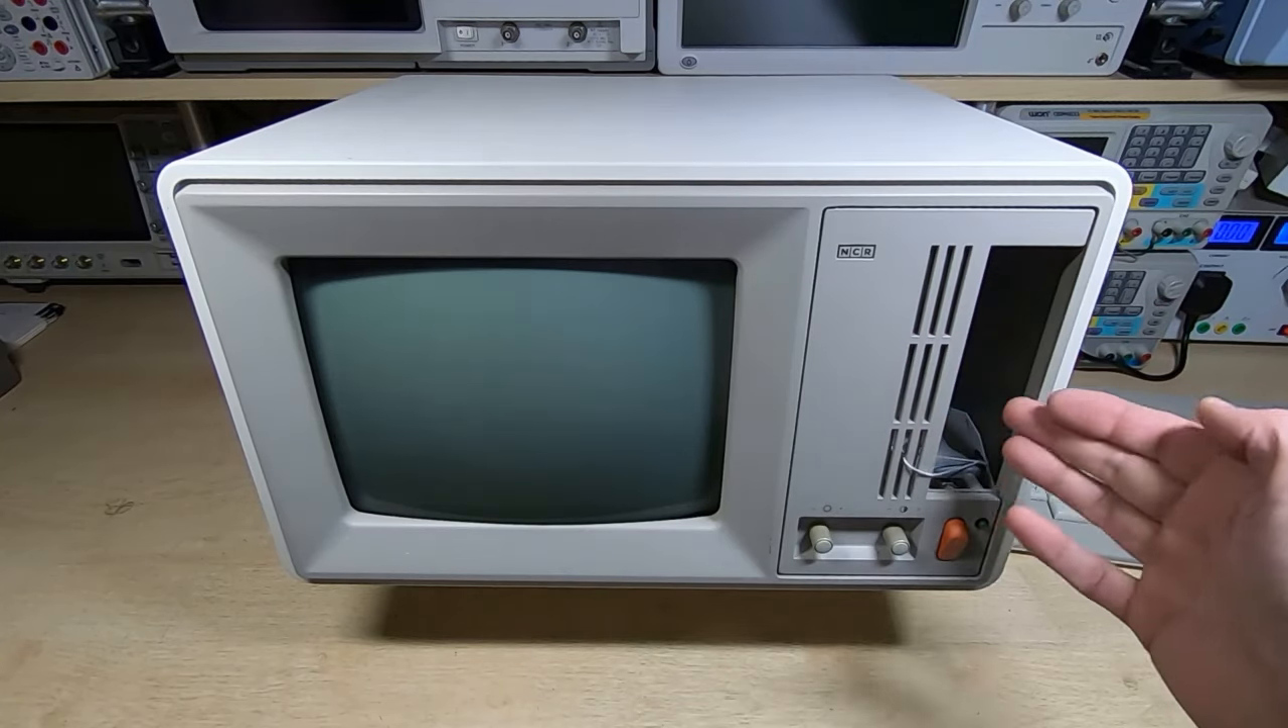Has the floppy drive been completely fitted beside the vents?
No.